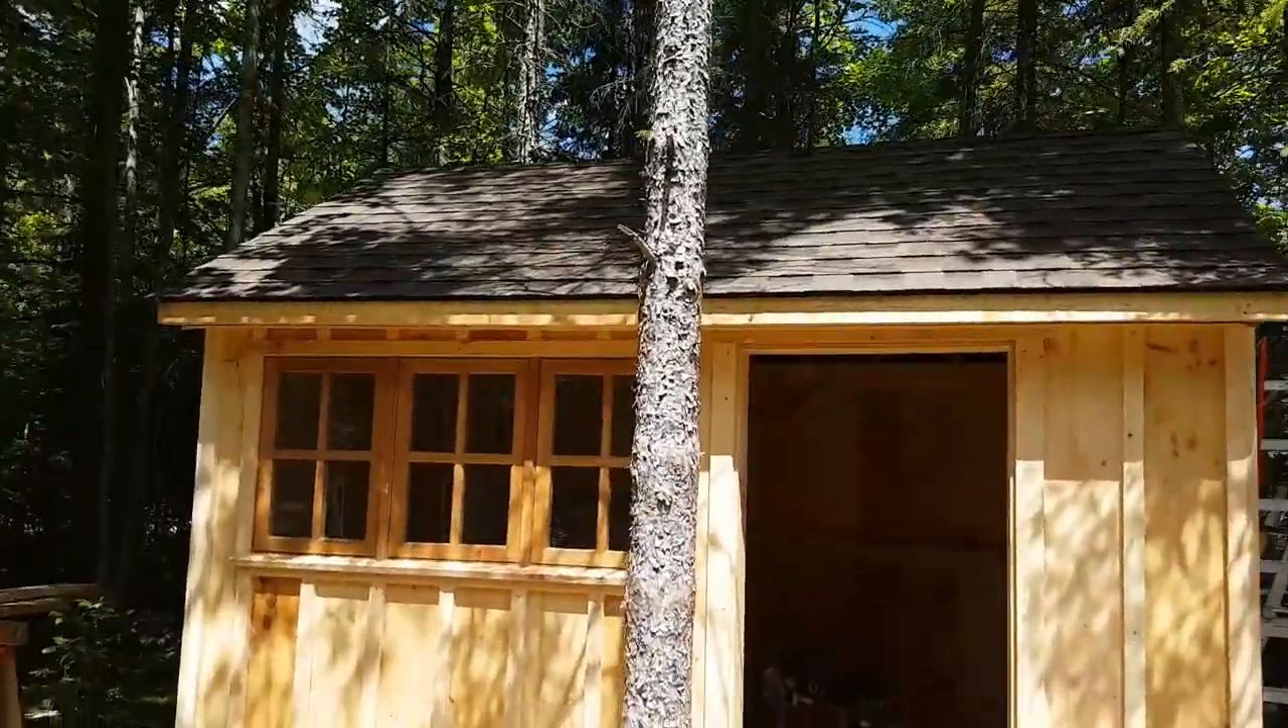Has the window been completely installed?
Yes.